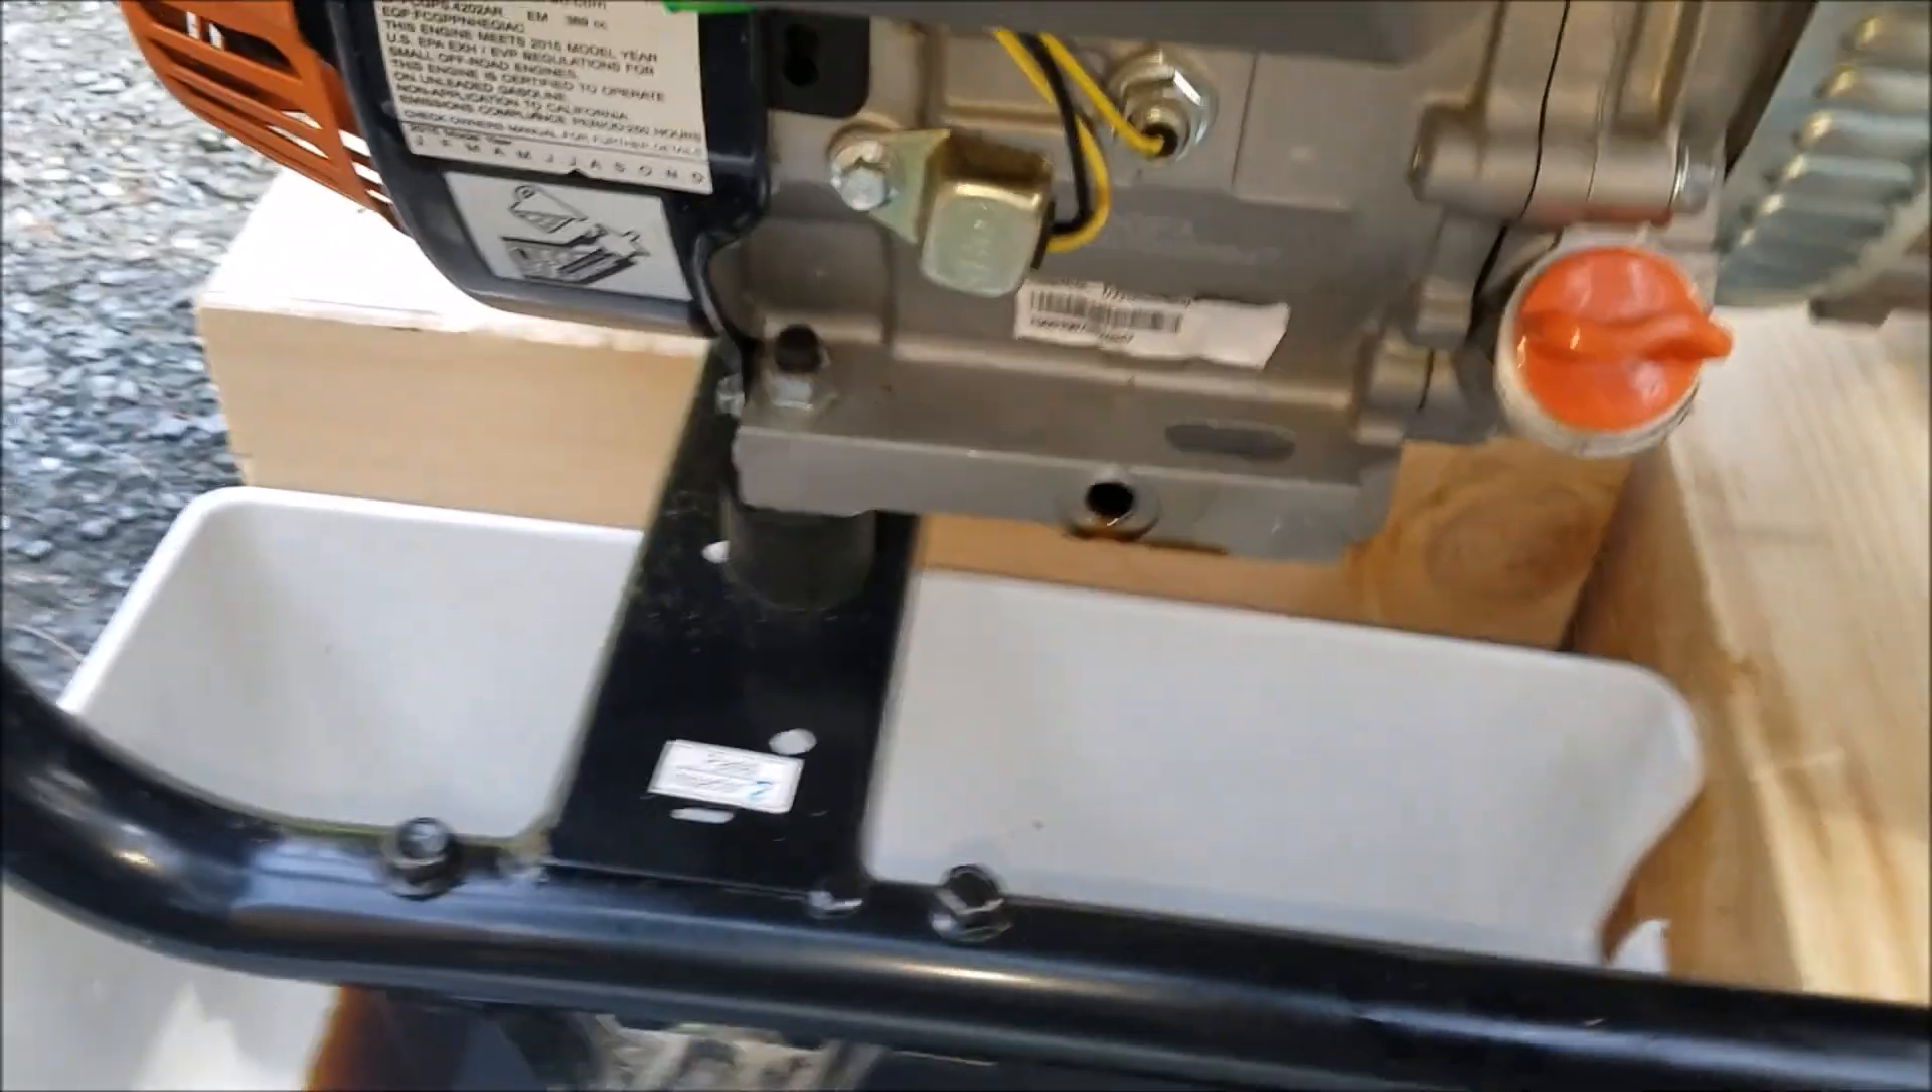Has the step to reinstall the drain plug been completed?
No.